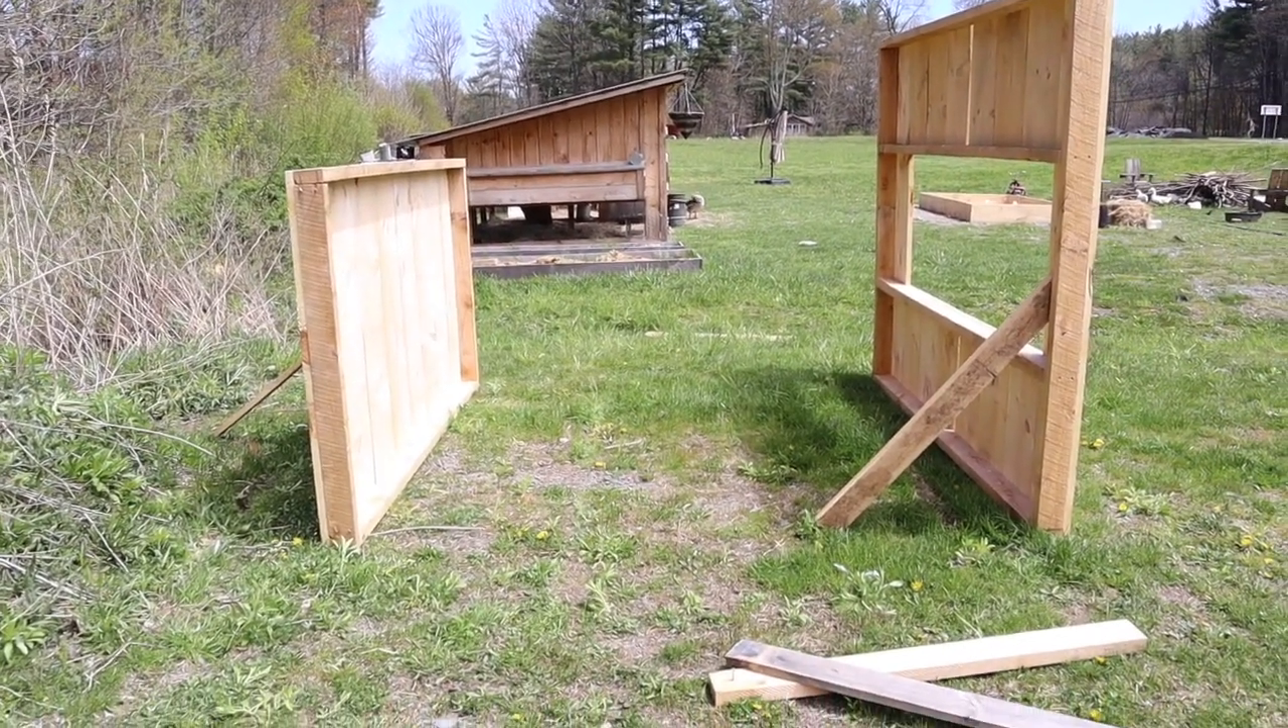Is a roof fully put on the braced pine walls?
No.